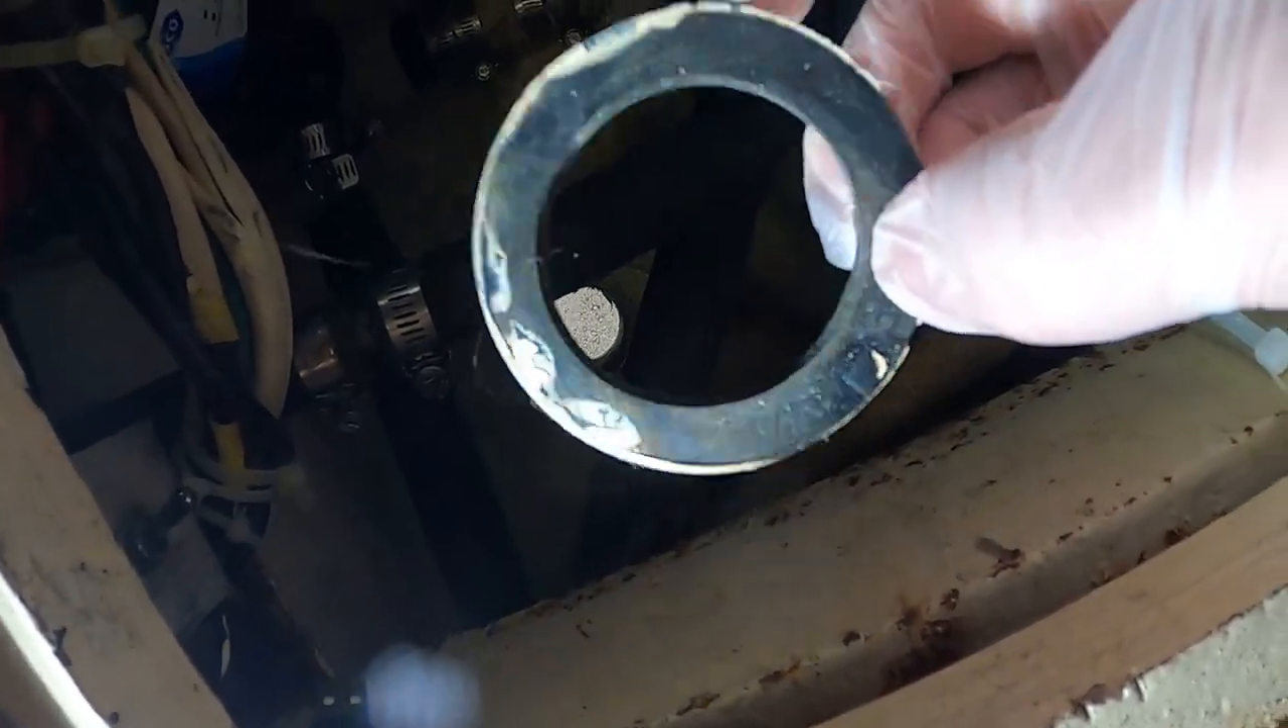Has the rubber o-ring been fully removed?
Yes.